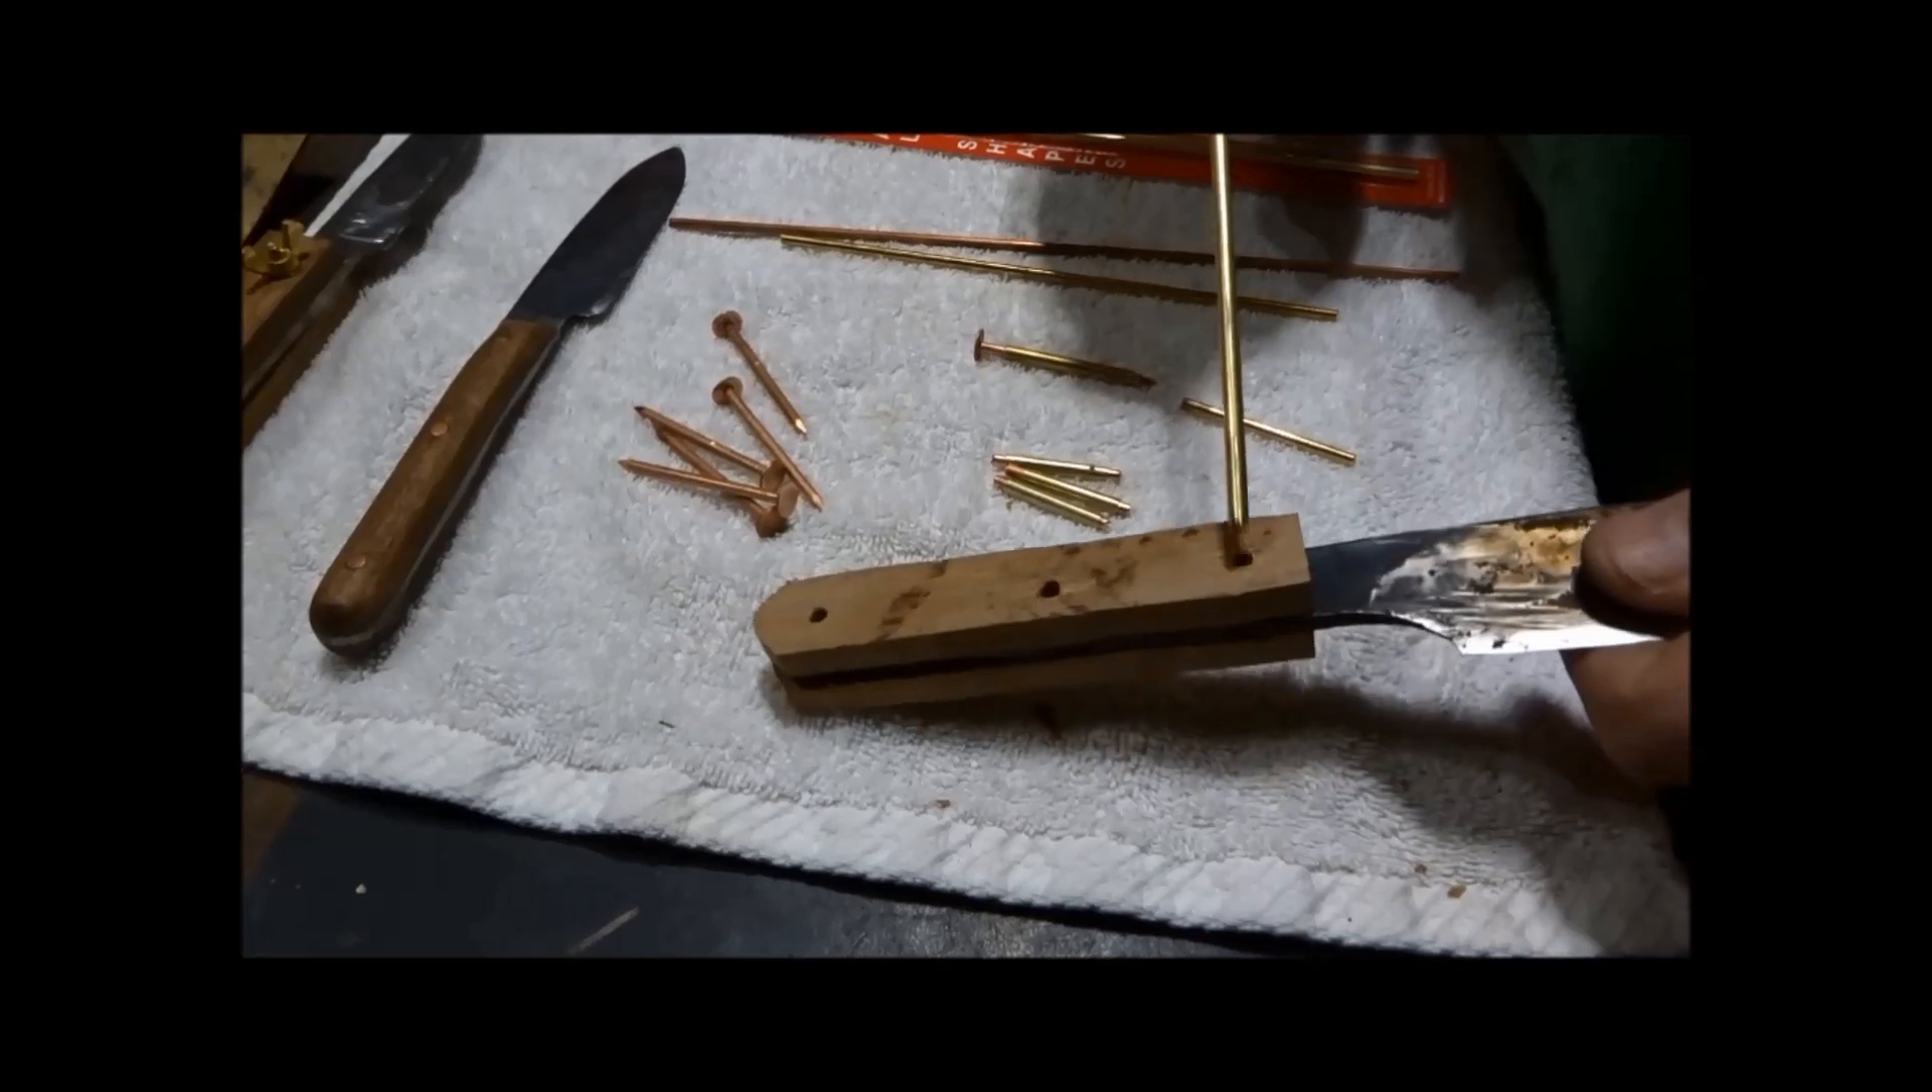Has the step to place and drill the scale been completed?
Yes.